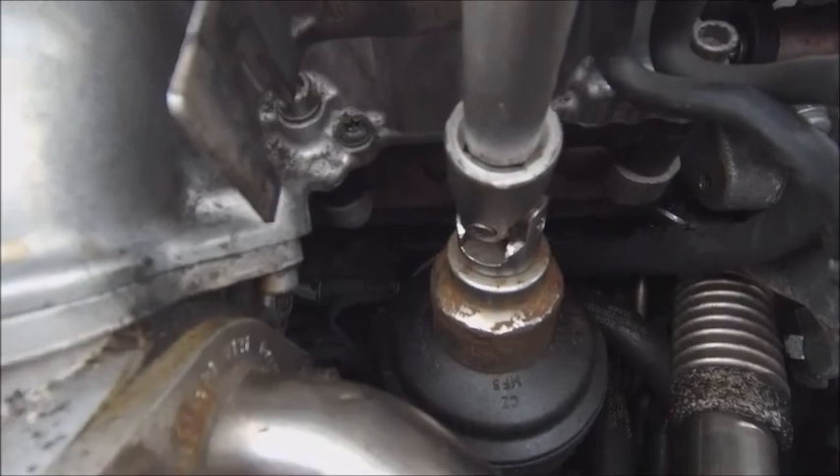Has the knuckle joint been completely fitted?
Yes.